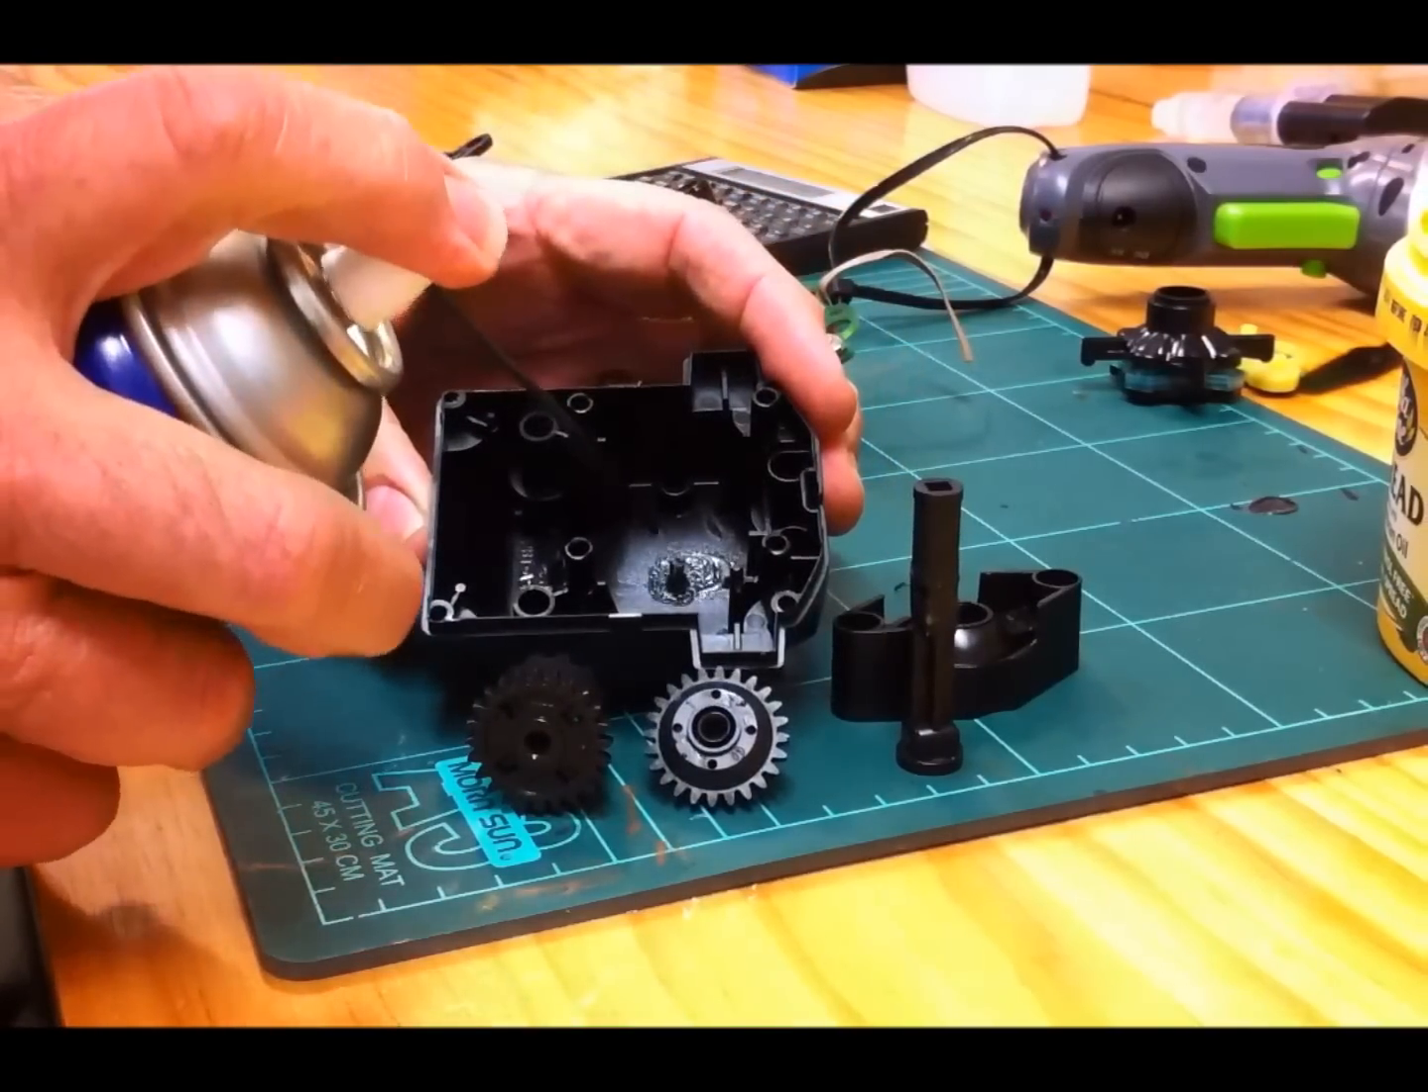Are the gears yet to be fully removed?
No.